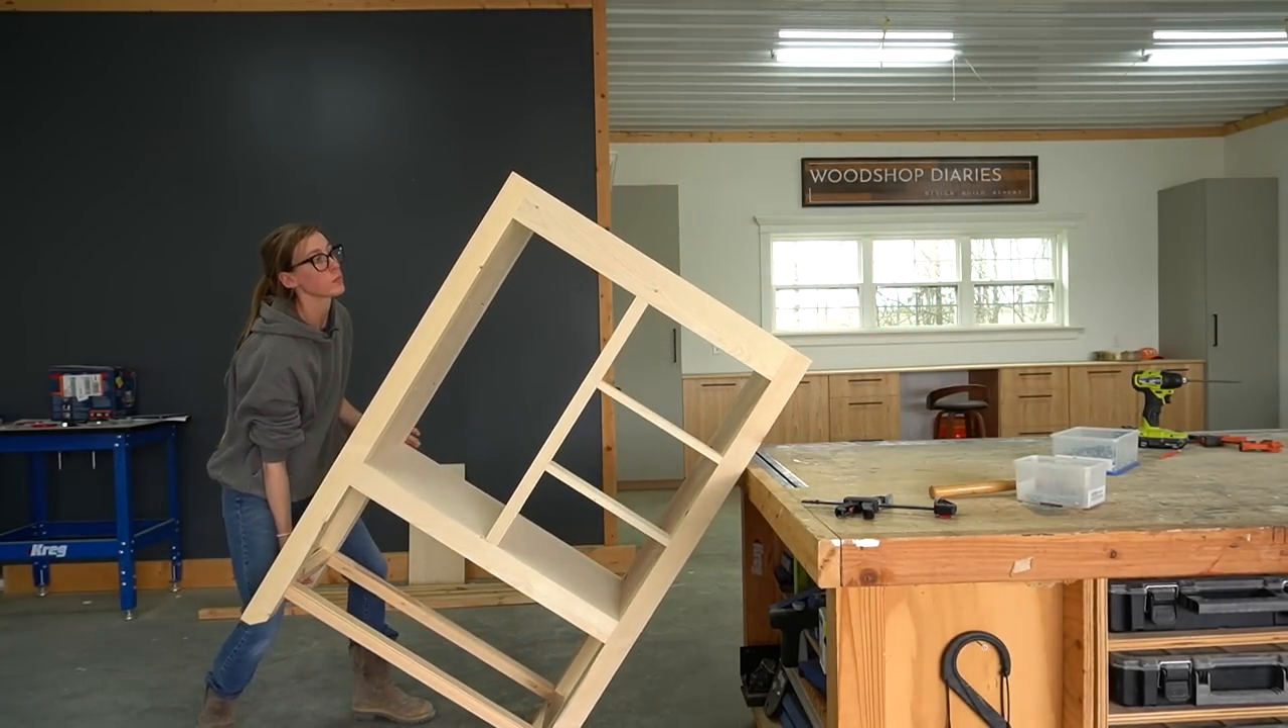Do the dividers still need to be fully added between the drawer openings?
No.